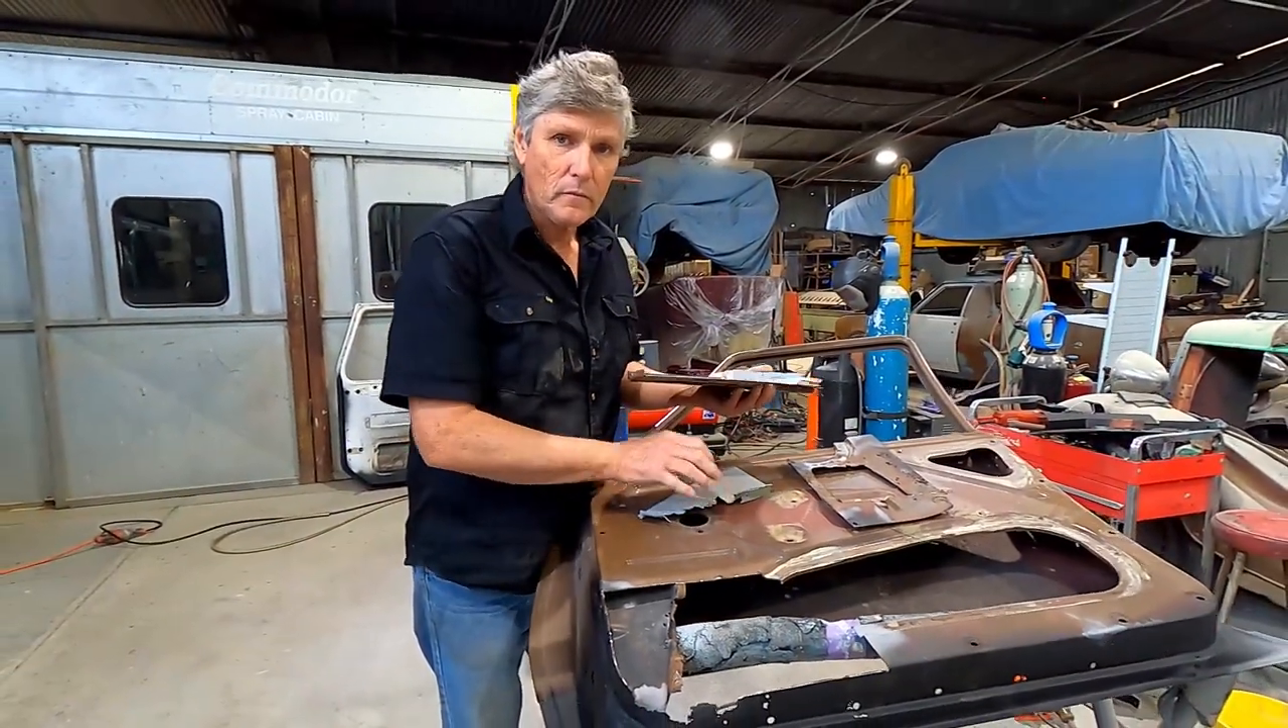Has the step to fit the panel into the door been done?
No.